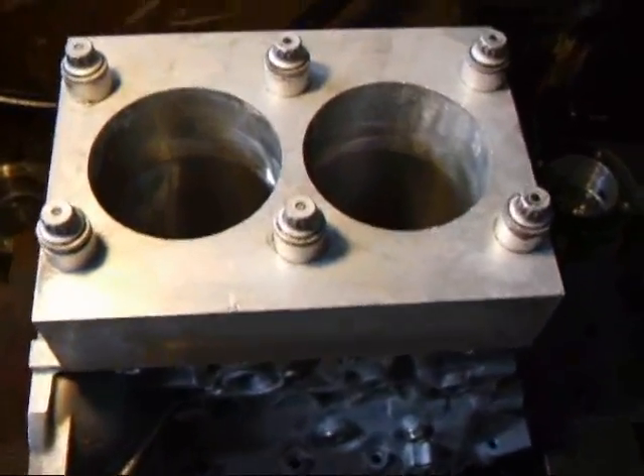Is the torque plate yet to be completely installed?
No.